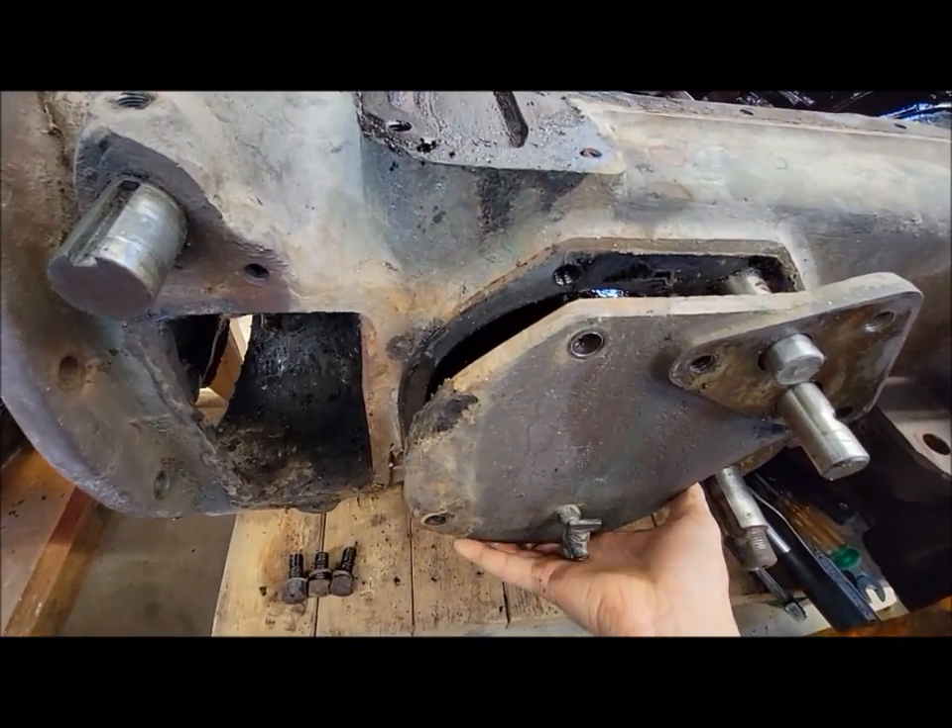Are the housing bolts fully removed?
Yes.